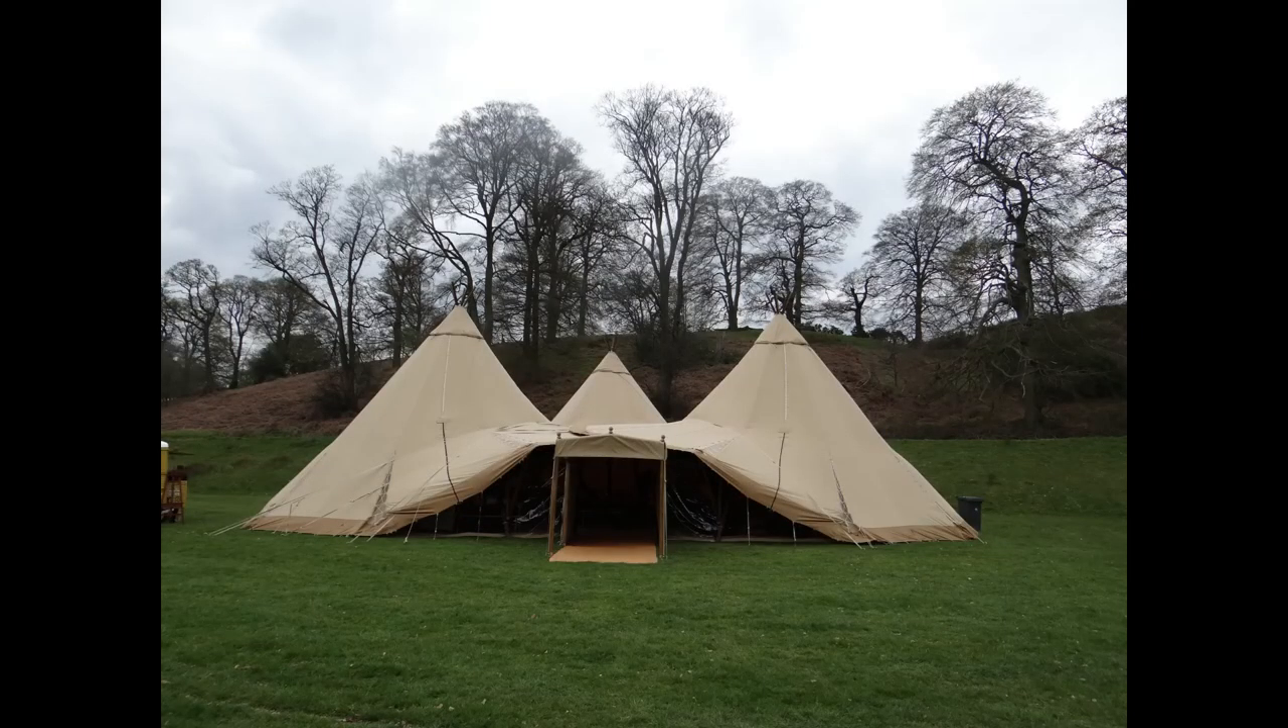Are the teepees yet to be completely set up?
No.